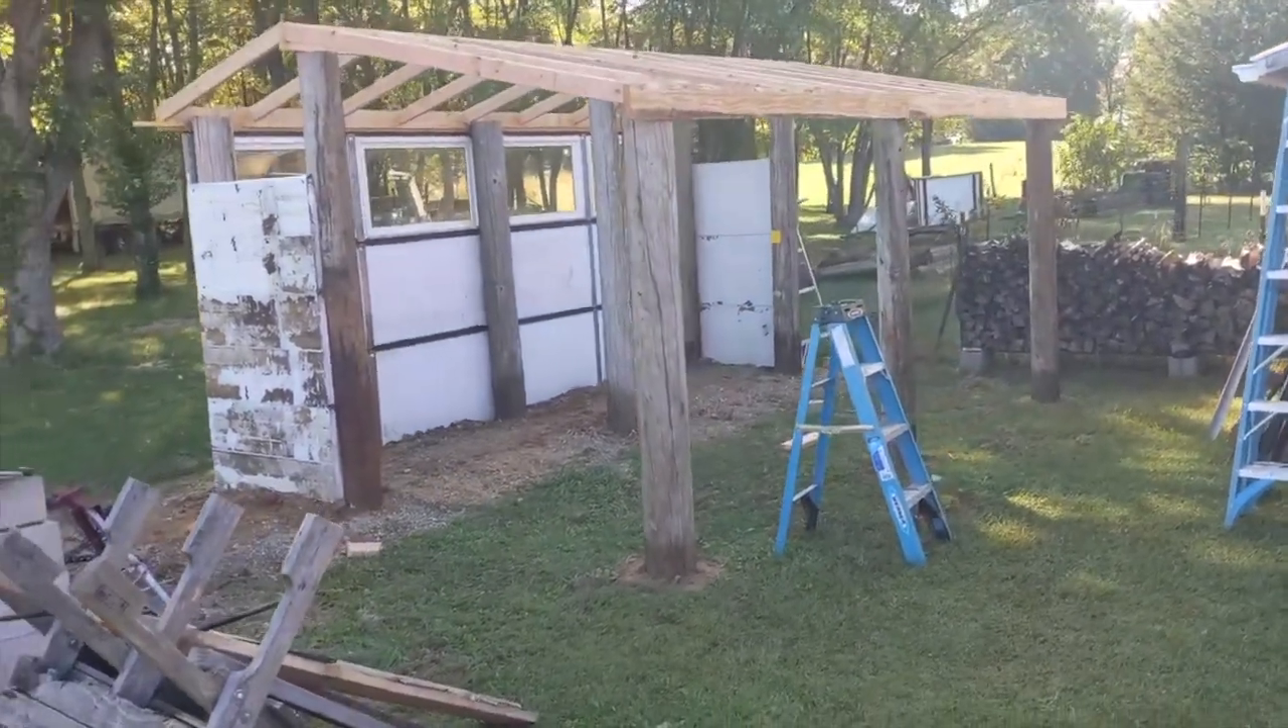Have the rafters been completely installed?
Yes.